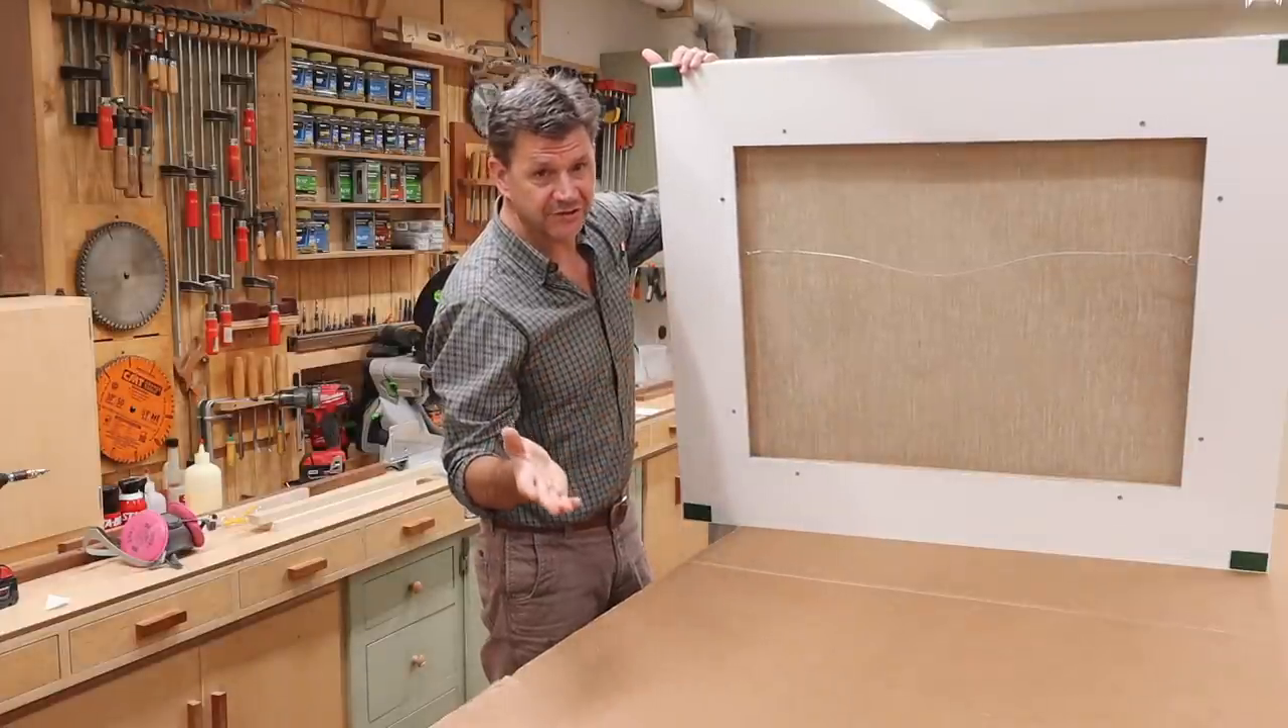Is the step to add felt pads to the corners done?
Yes.